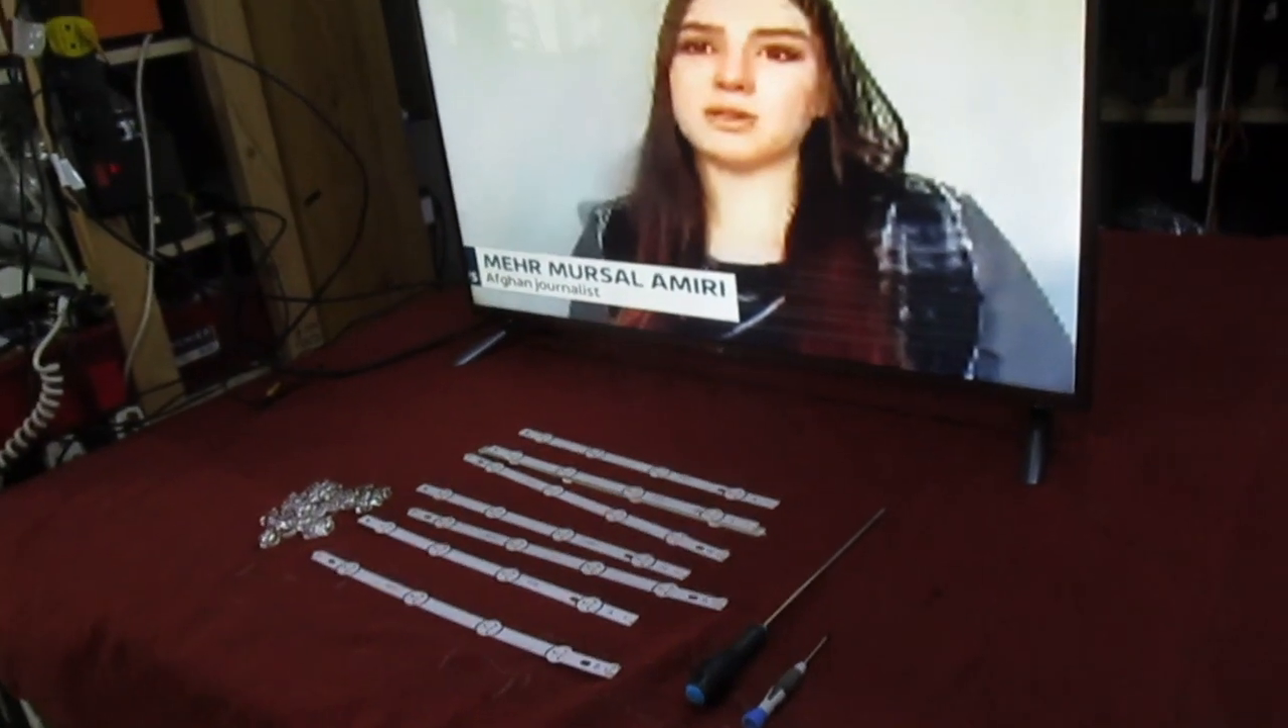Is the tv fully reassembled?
Yes.